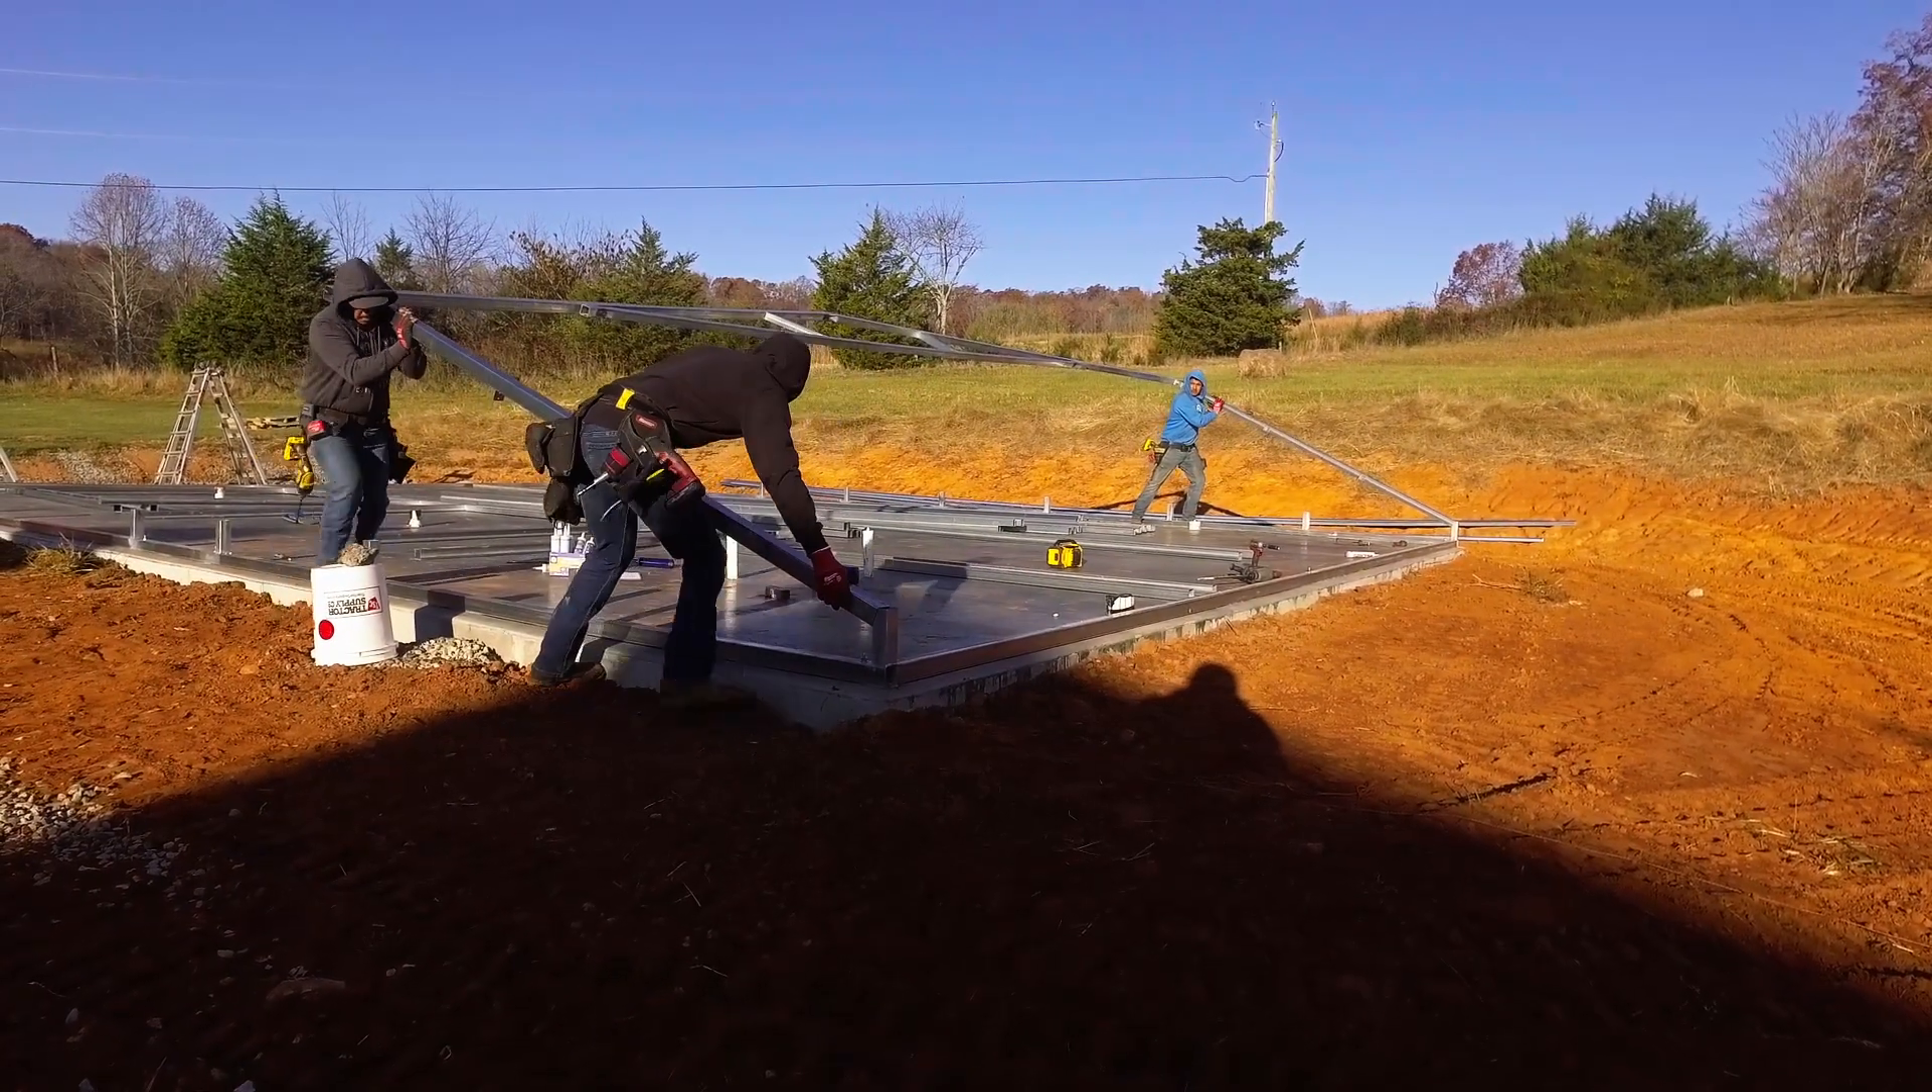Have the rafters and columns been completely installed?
No.